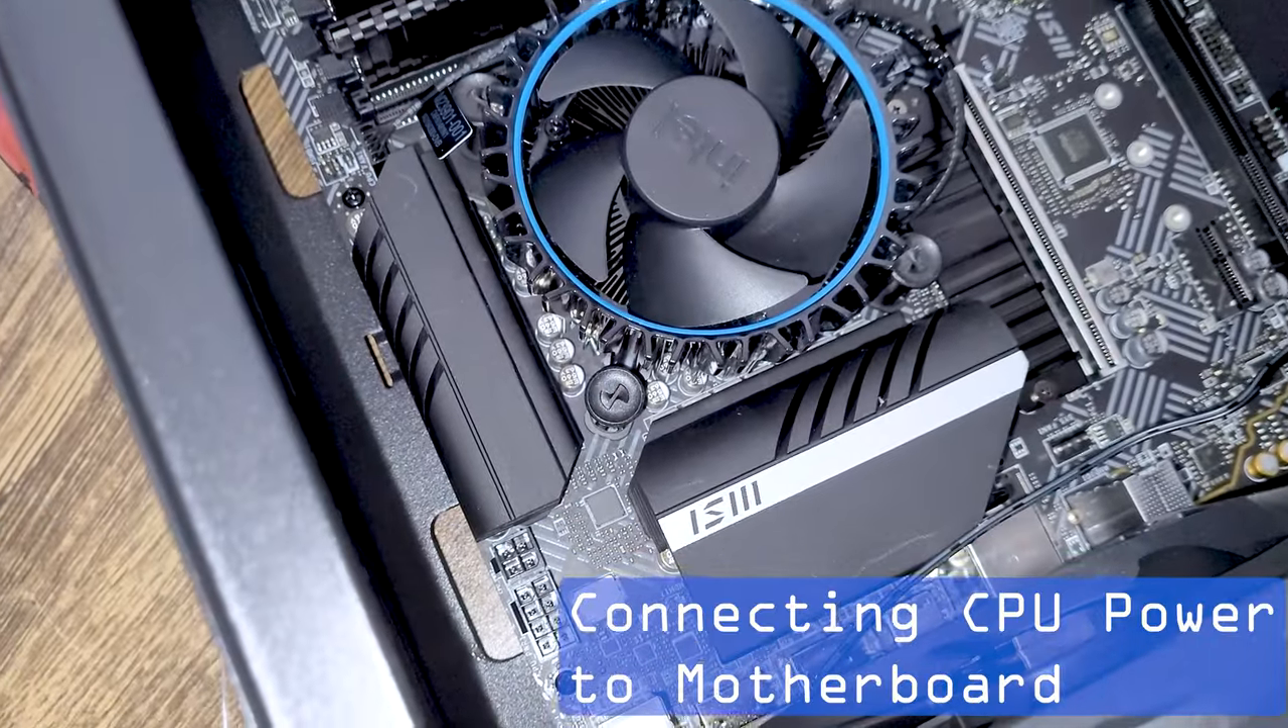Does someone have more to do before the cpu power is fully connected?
Yes.